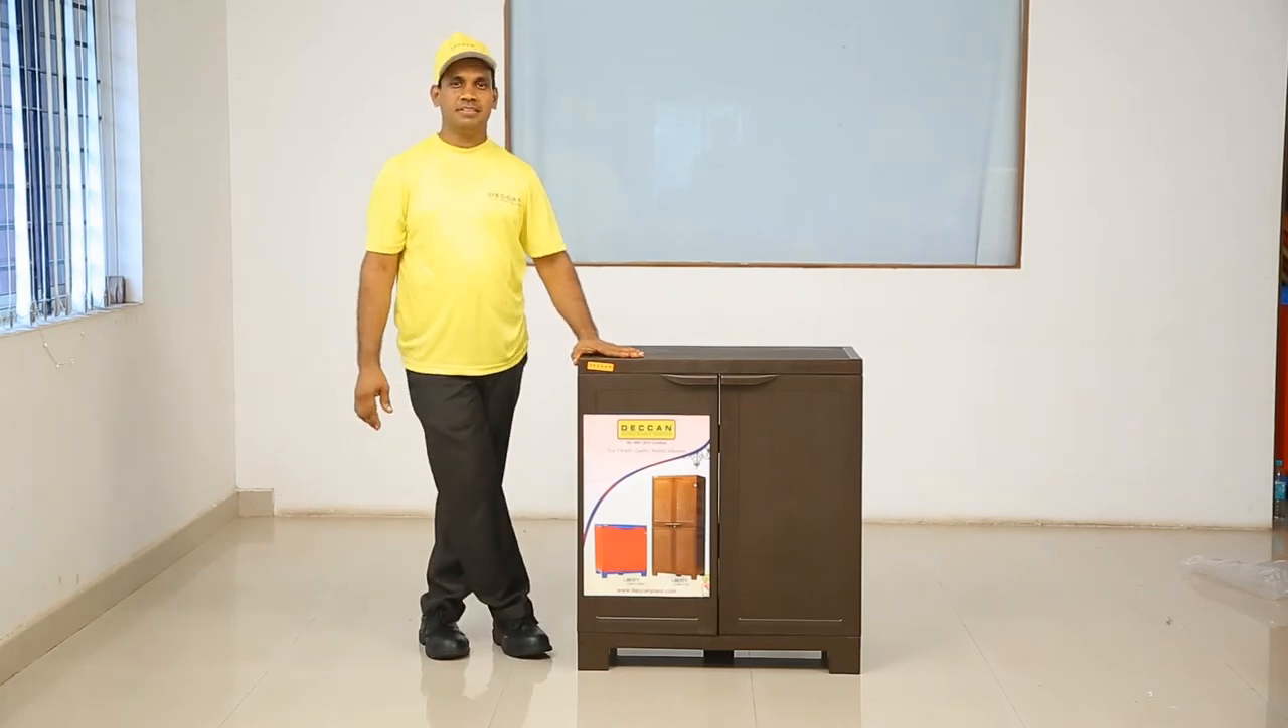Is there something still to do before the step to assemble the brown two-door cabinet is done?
No.